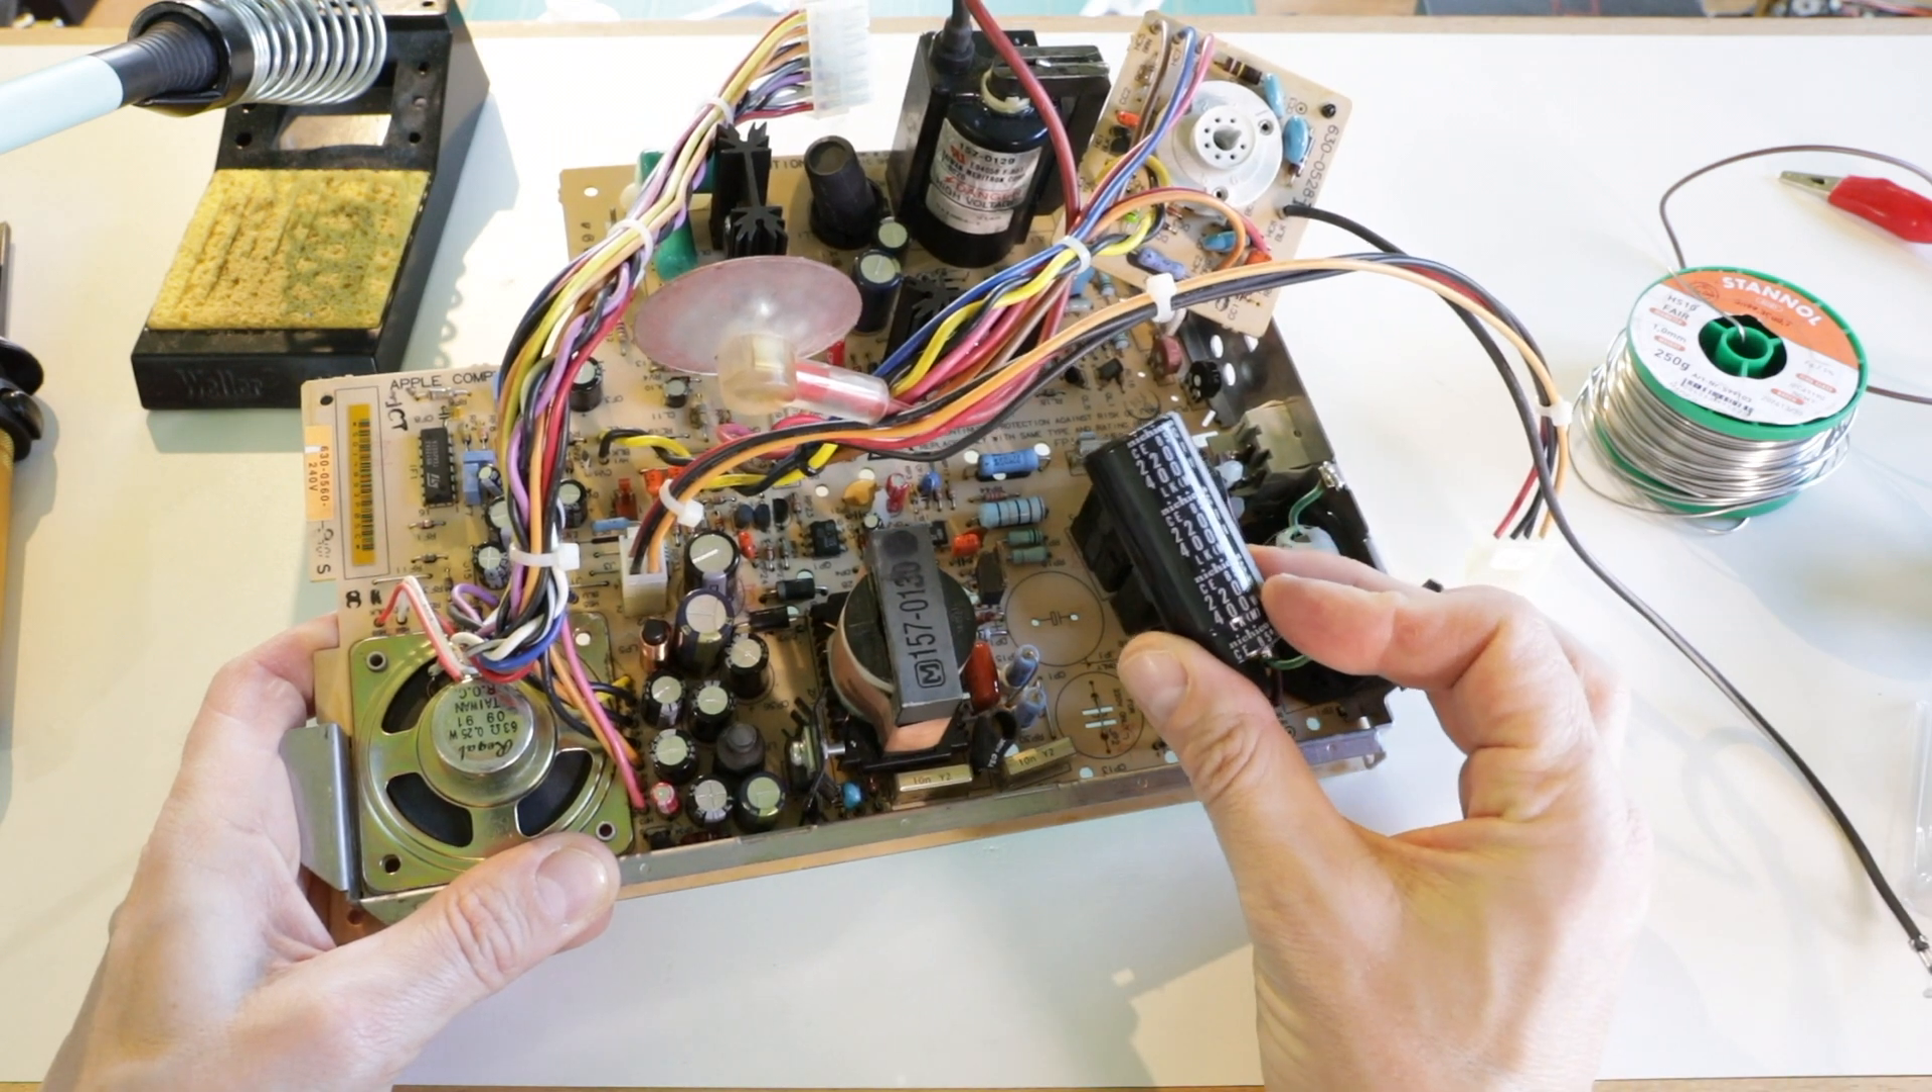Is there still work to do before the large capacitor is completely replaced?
Yes.